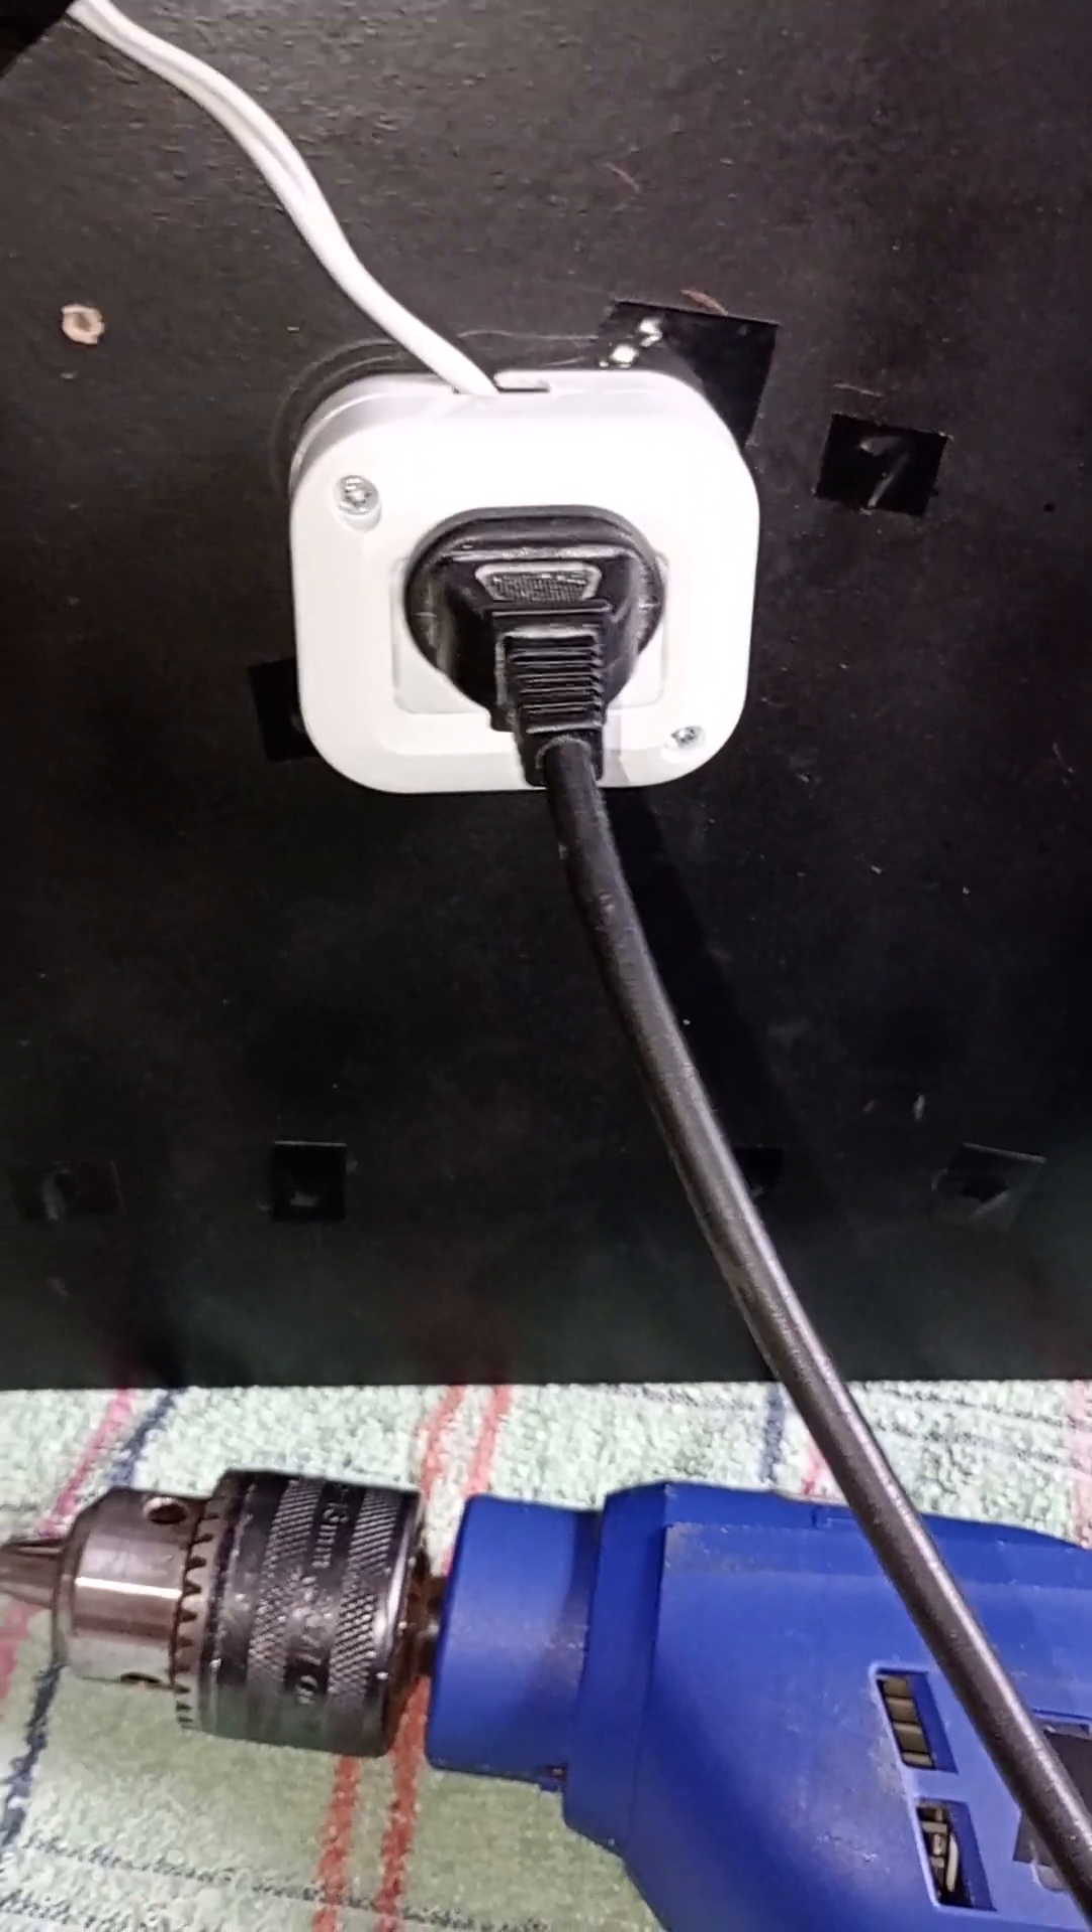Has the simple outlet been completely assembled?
Yes.